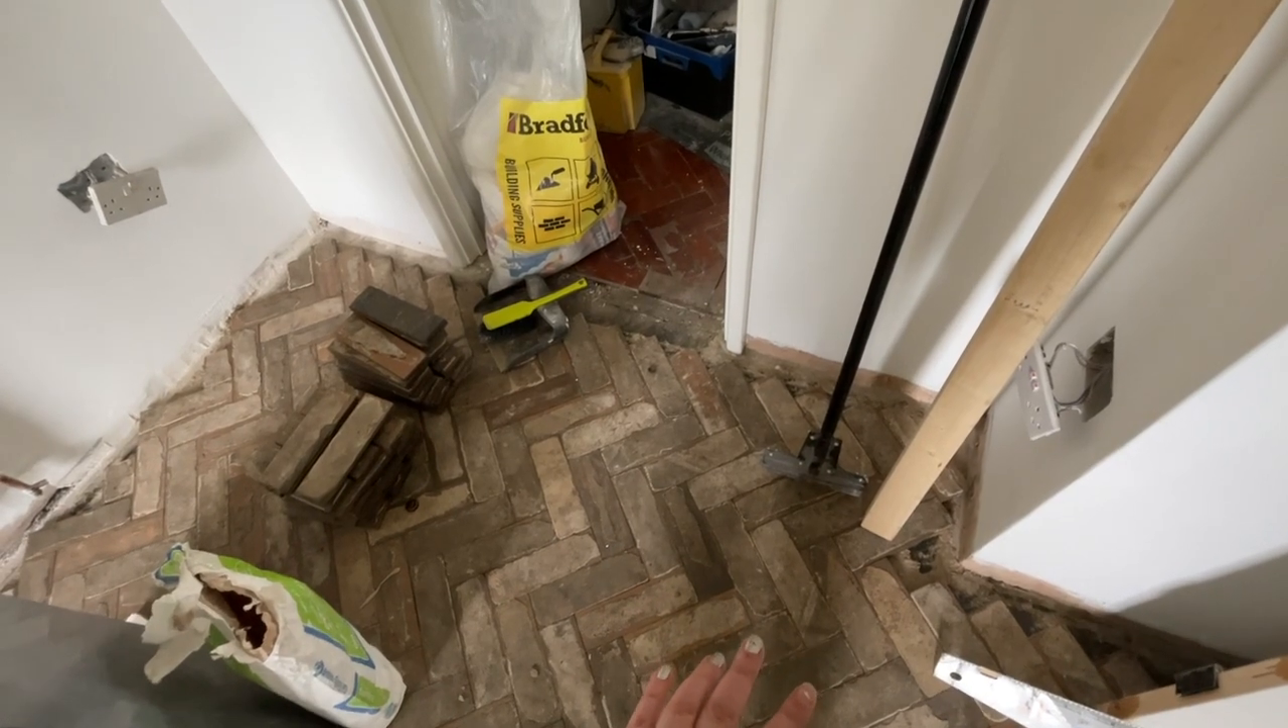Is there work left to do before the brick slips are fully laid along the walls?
Yes.